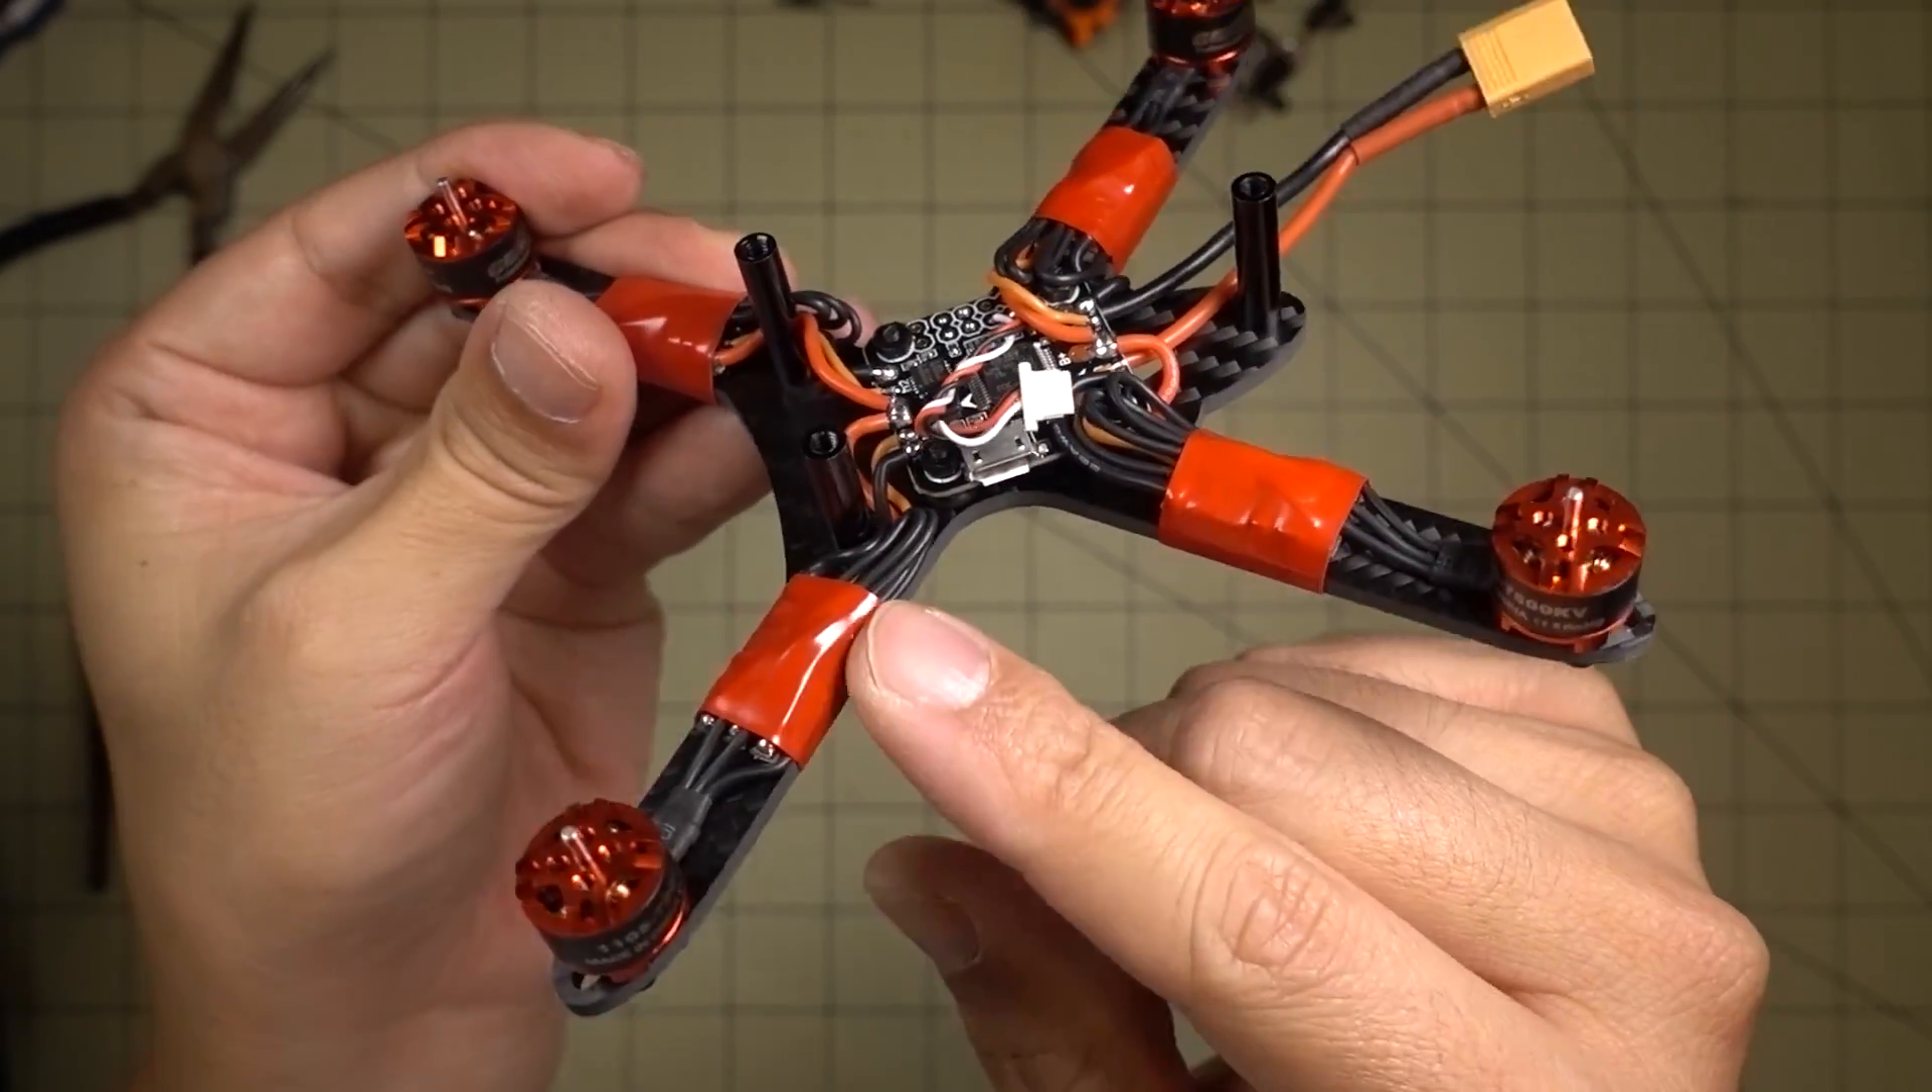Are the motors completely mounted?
Yes.